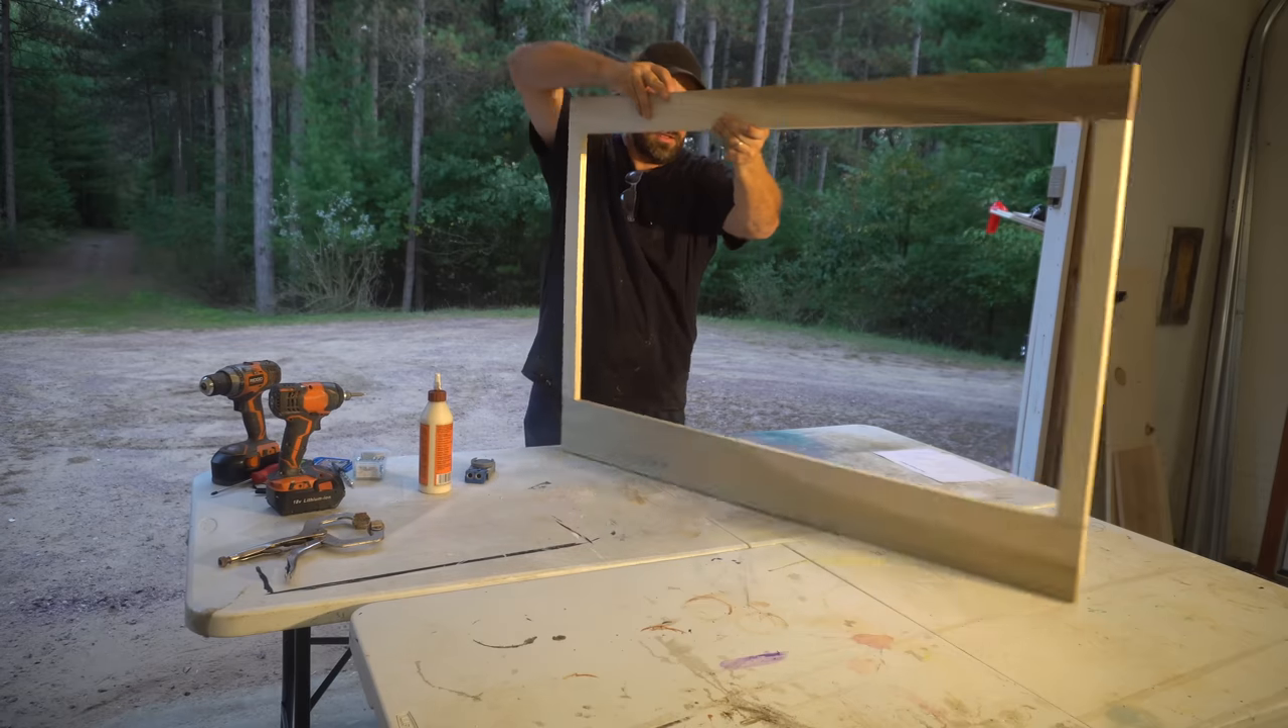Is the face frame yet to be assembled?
No.